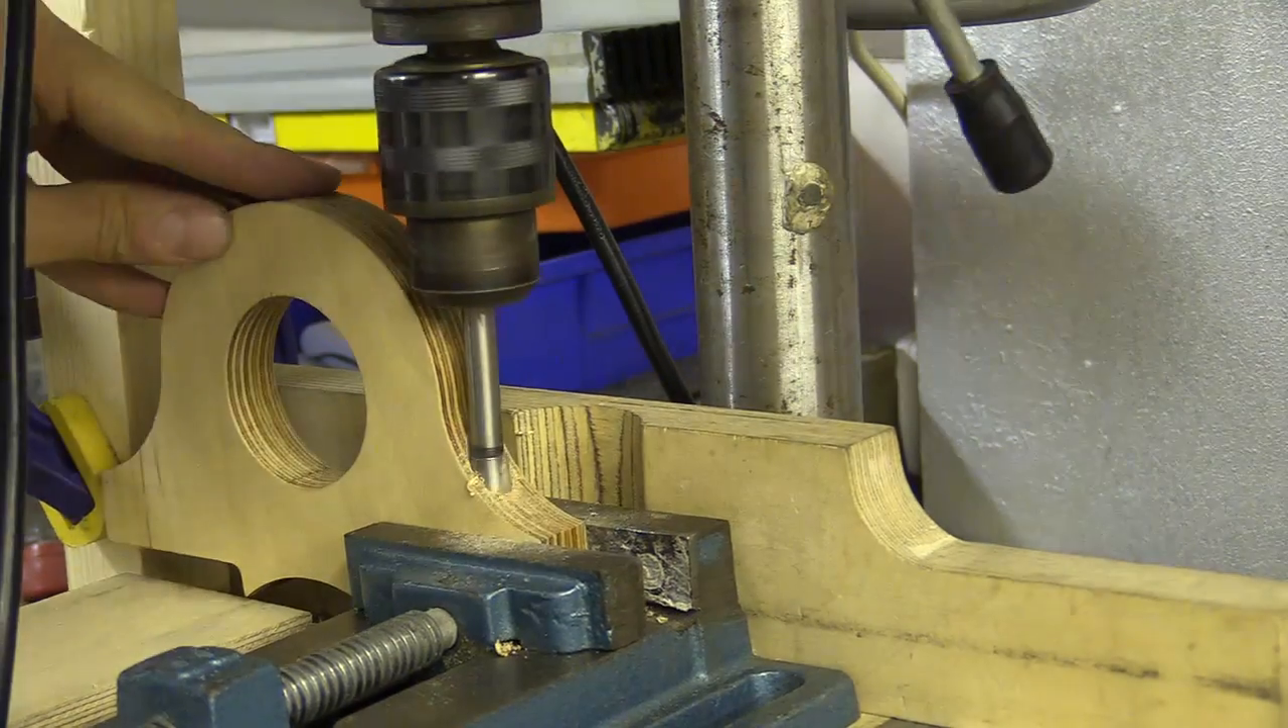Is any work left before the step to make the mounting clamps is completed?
Yes.